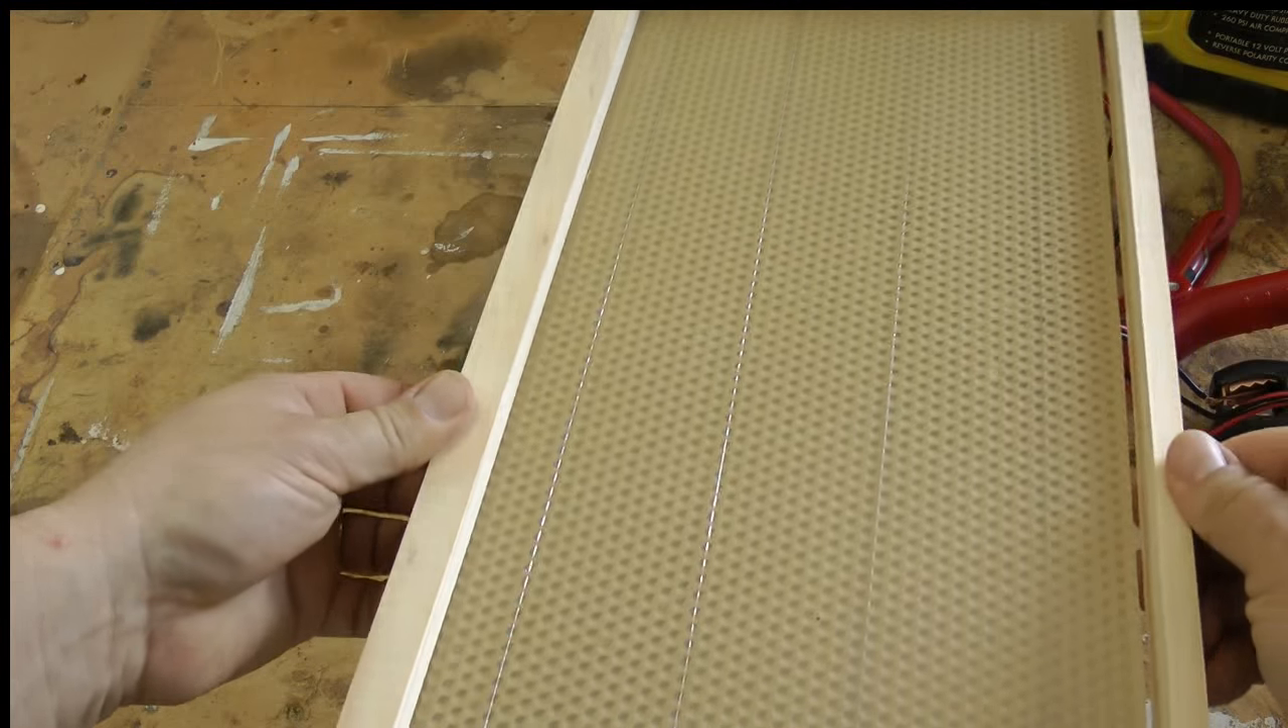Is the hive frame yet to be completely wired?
No.